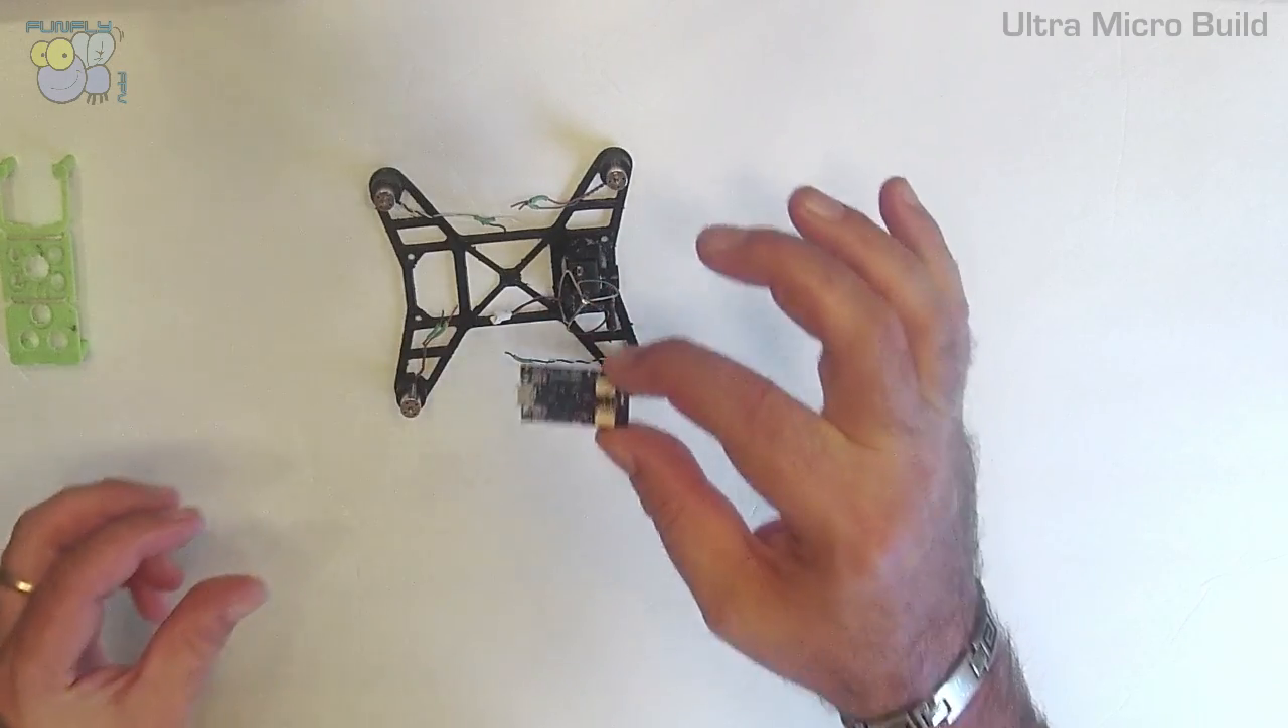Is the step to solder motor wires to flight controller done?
No.